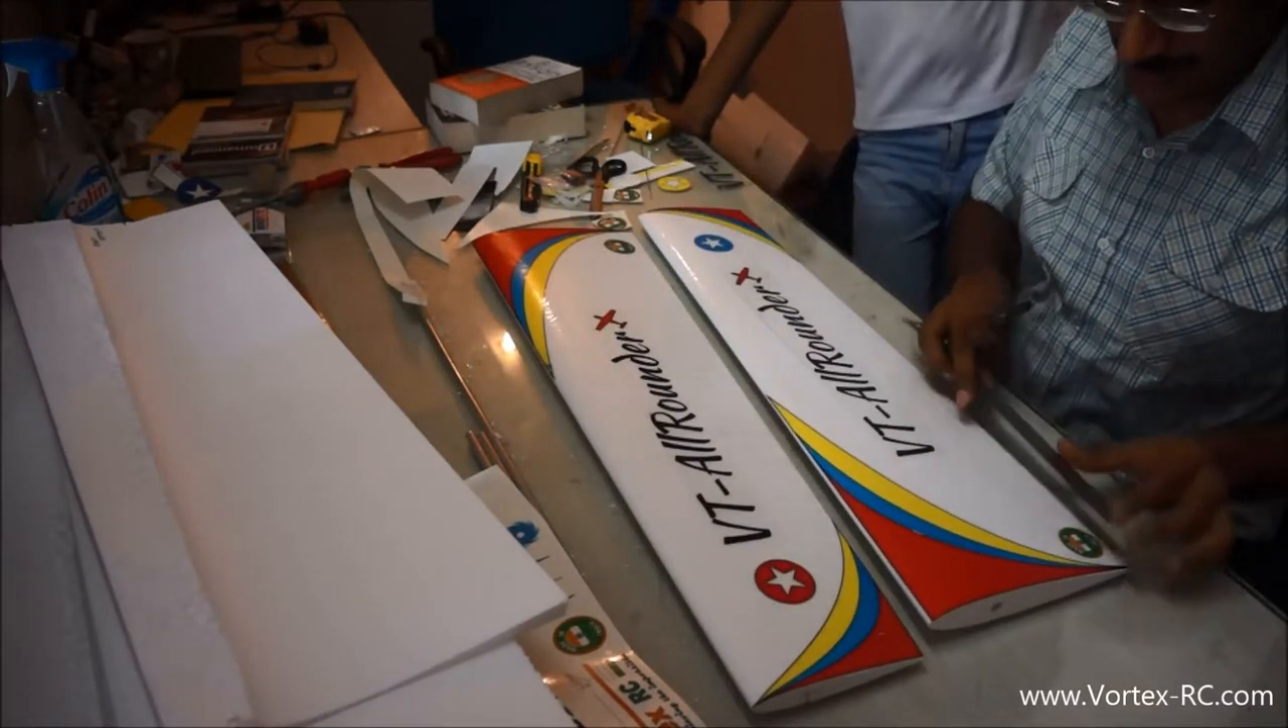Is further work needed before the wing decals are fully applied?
No.